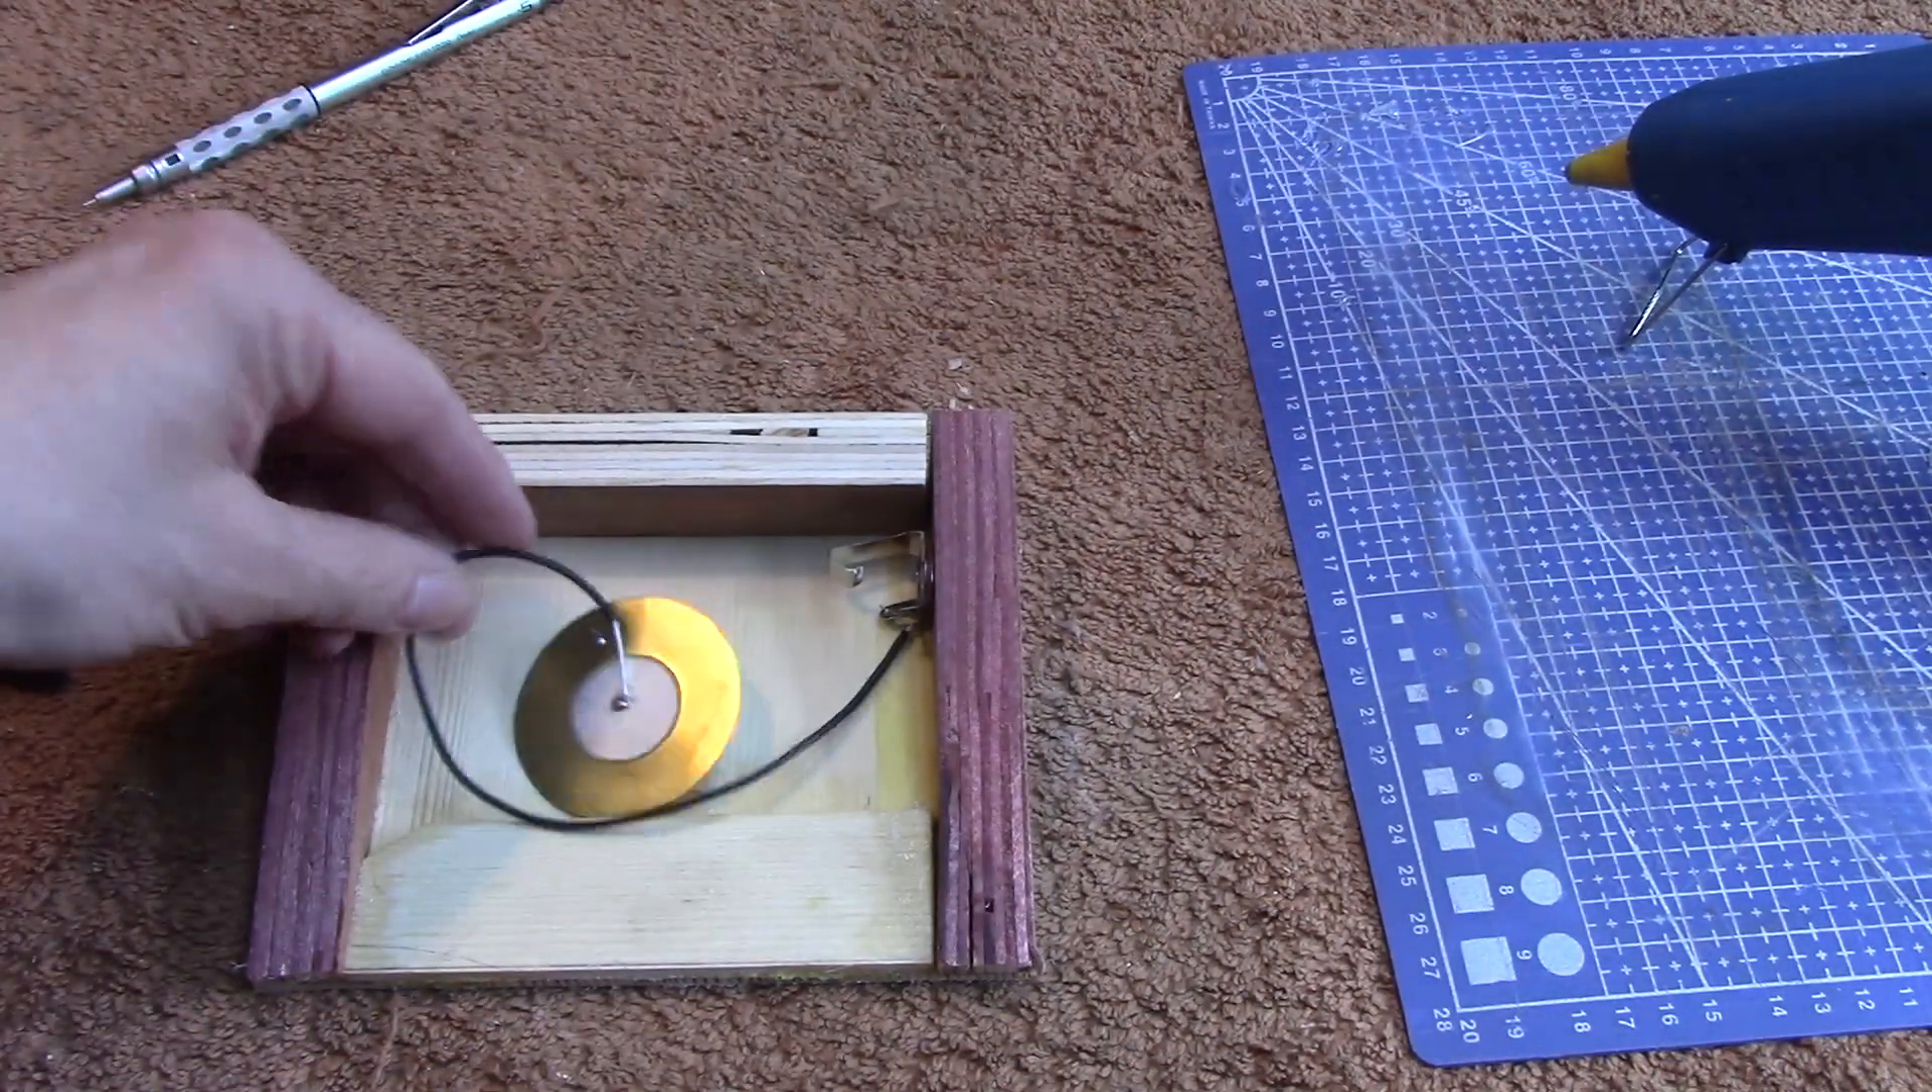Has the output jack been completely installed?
Yes.